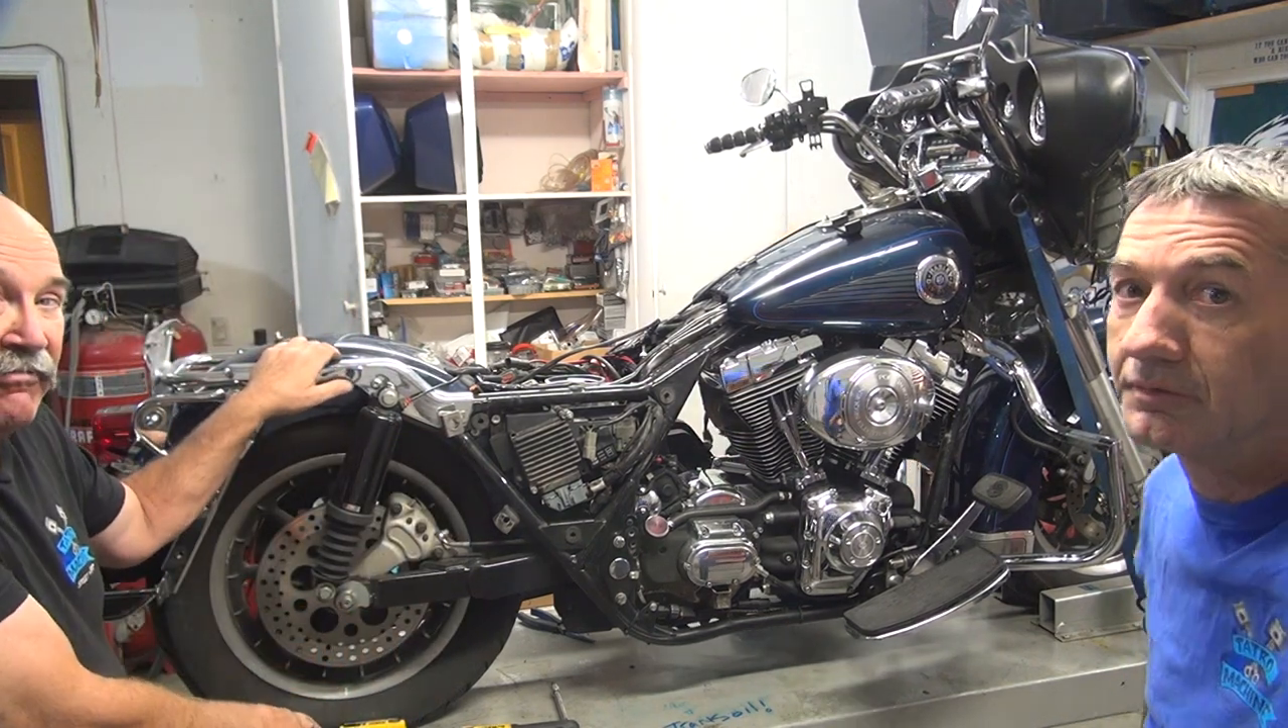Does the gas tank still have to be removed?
Yes.